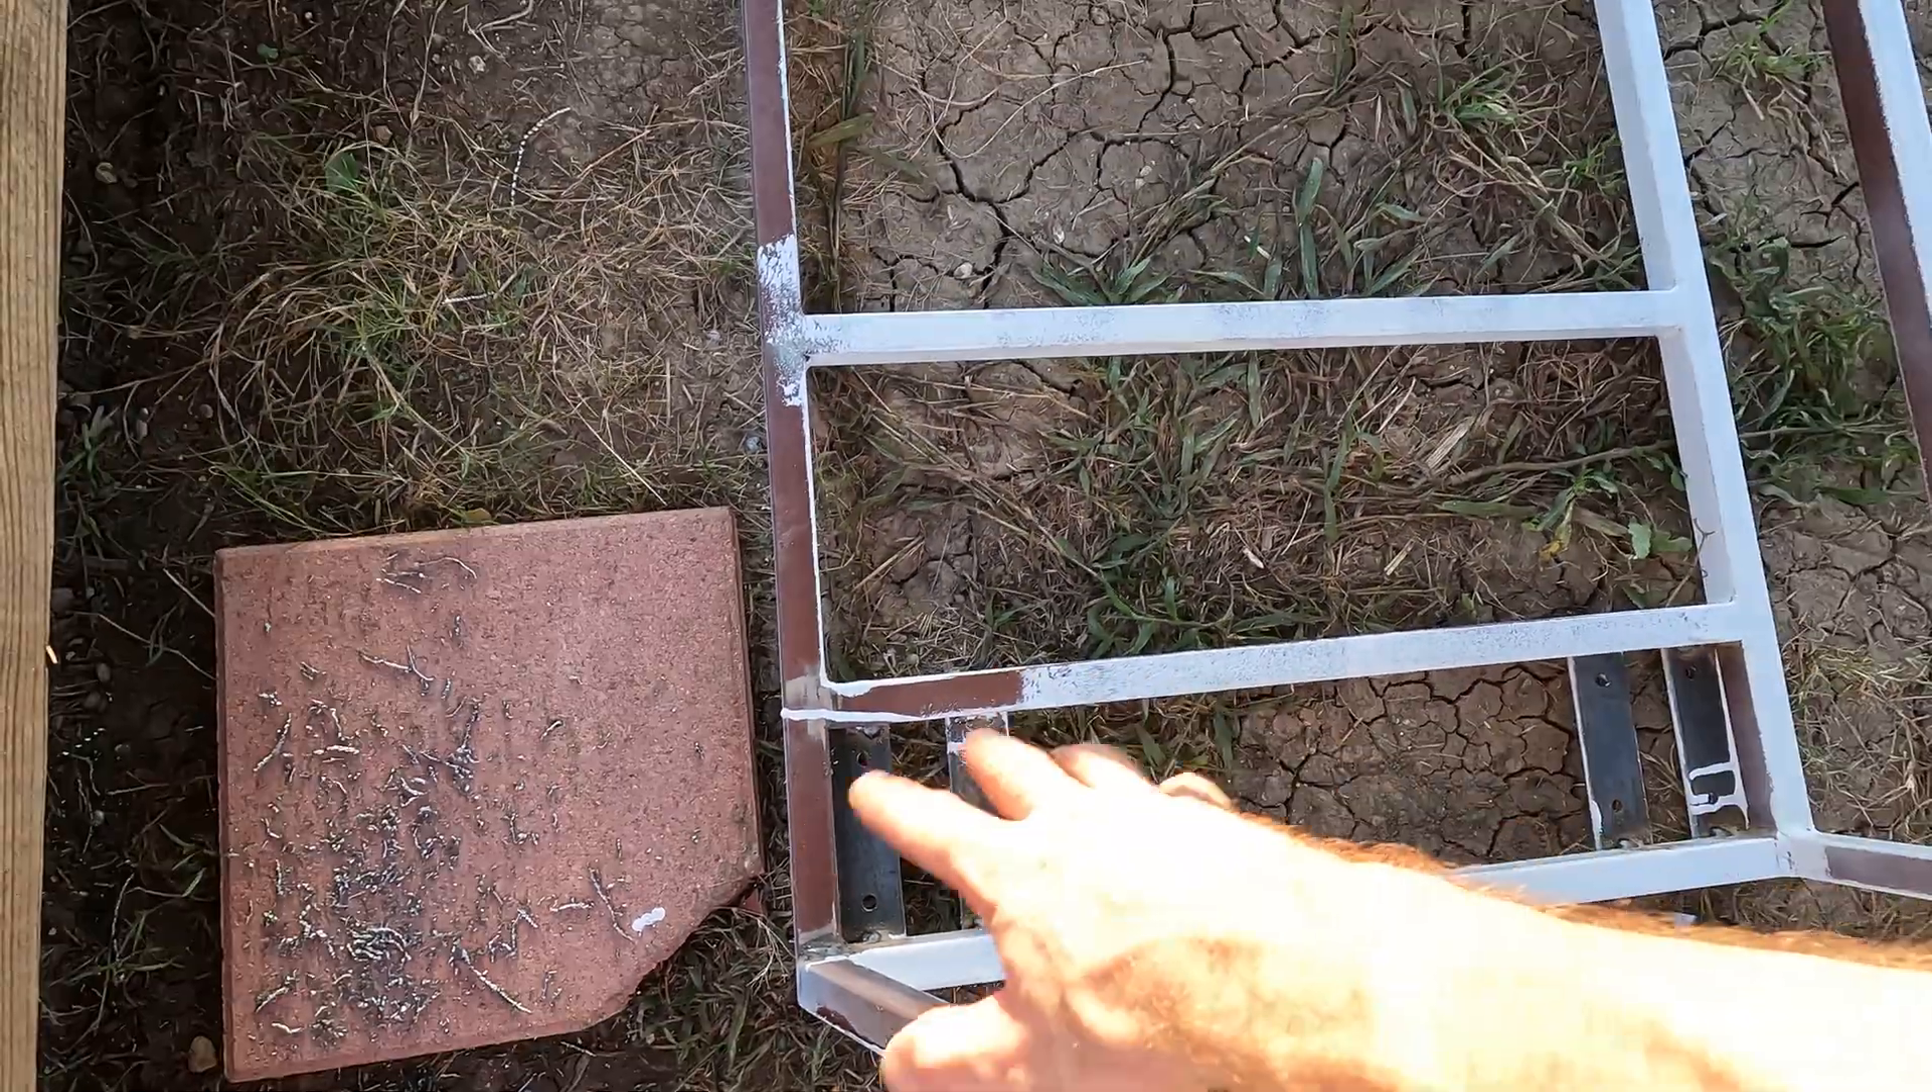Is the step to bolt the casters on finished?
No.